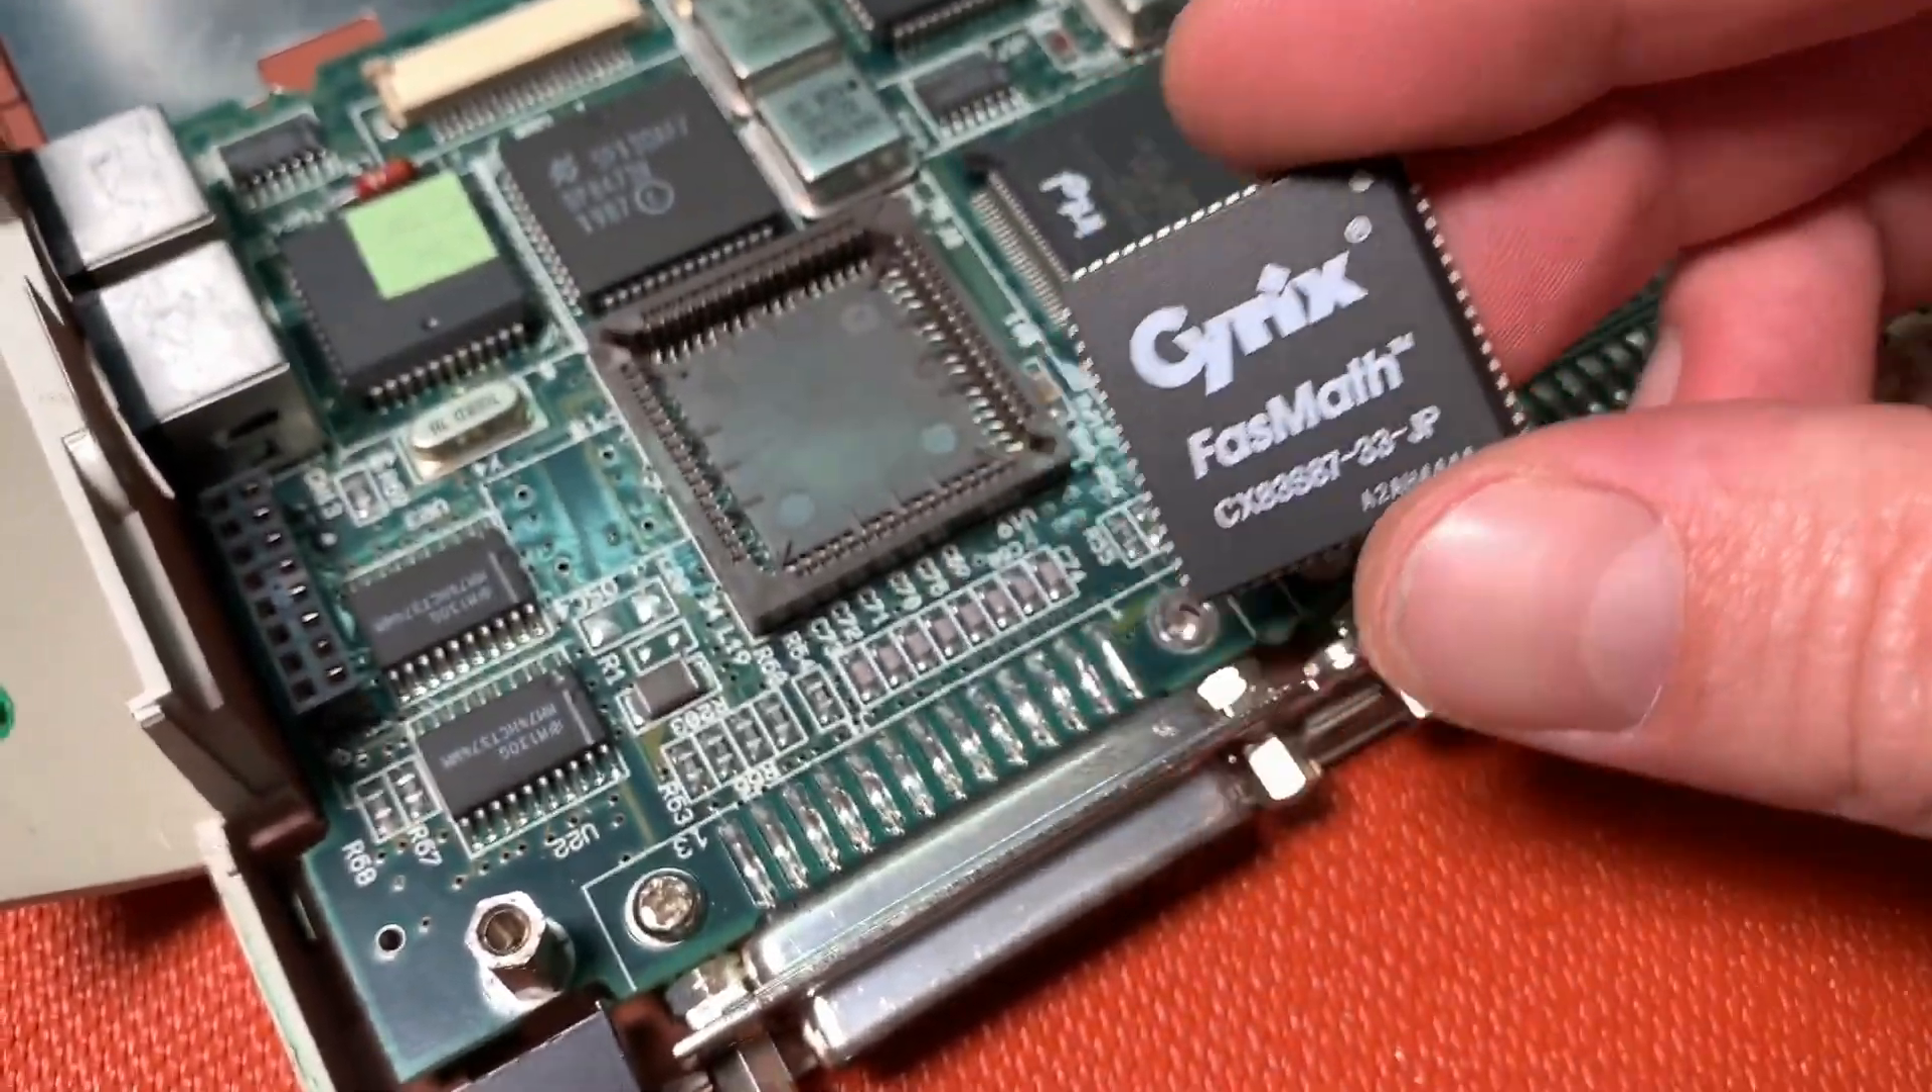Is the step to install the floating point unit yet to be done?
Yes.